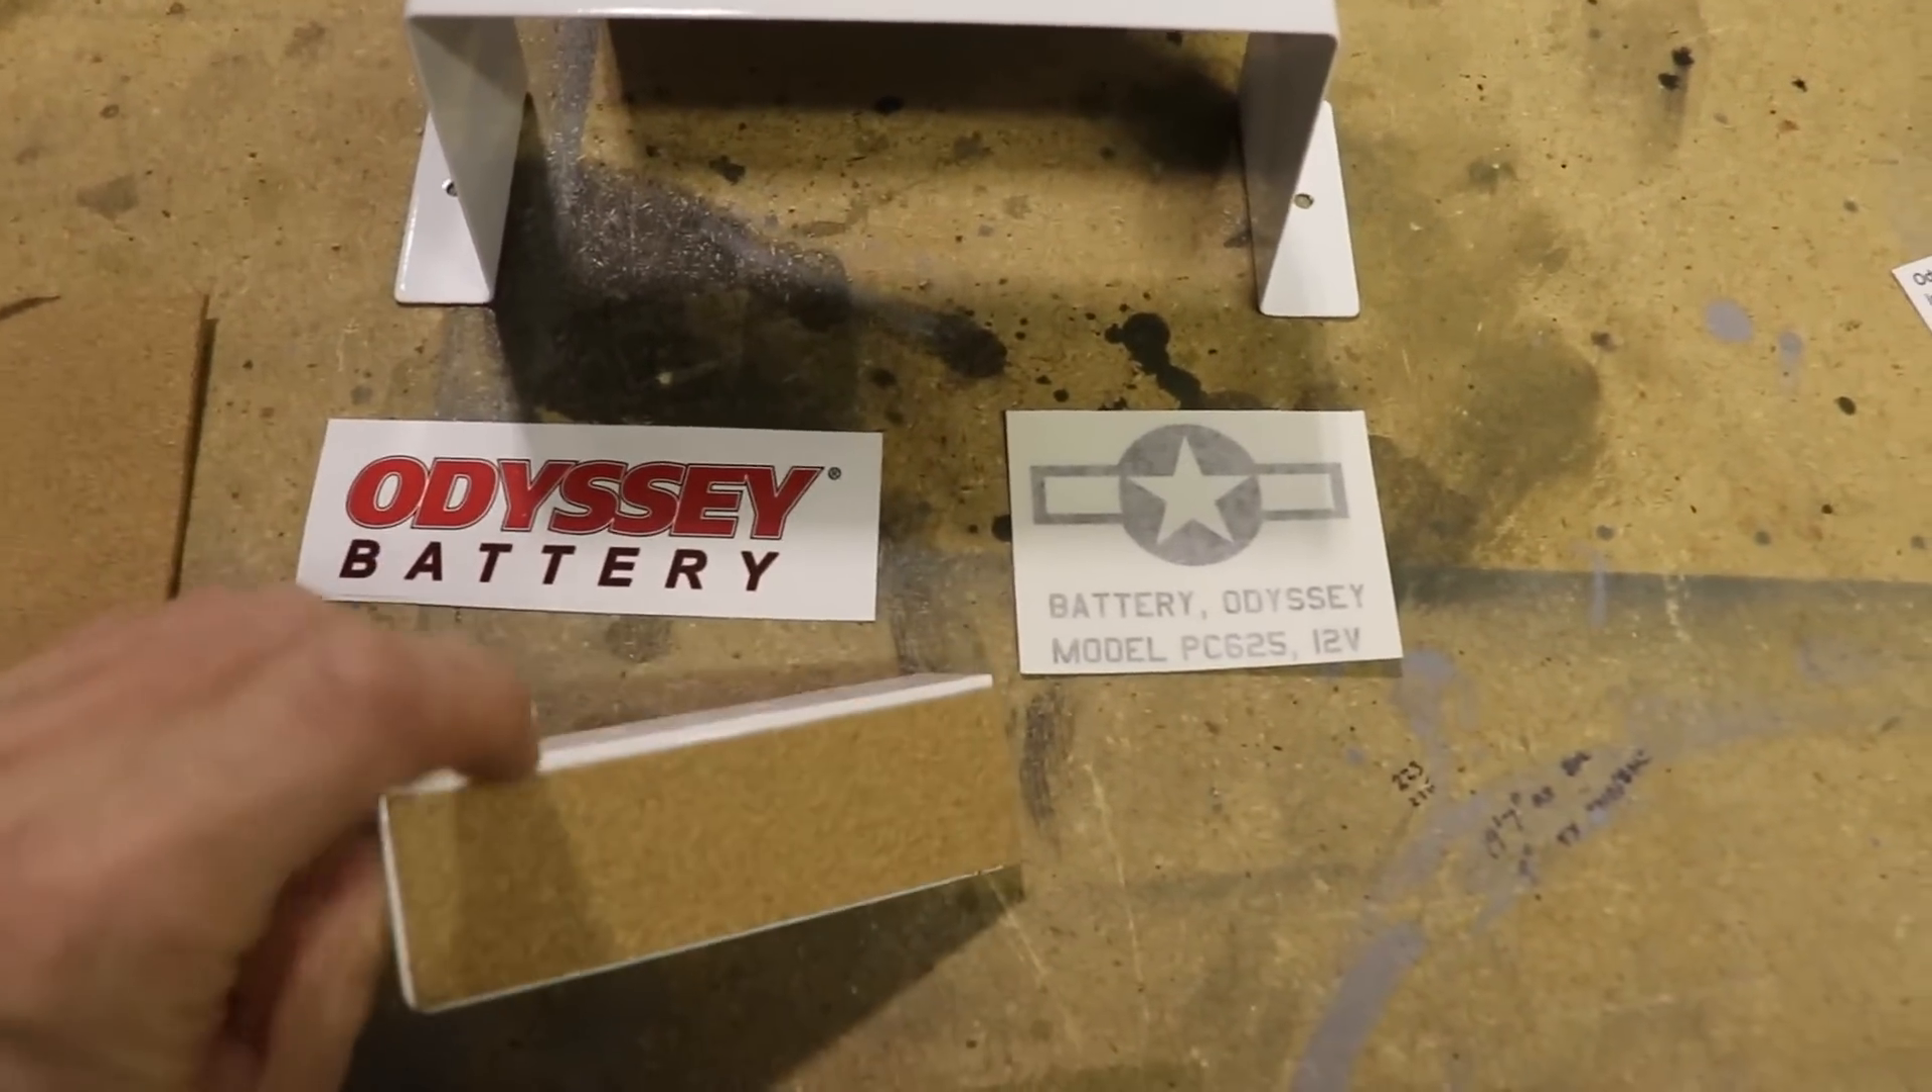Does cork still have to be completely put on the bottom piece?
No.